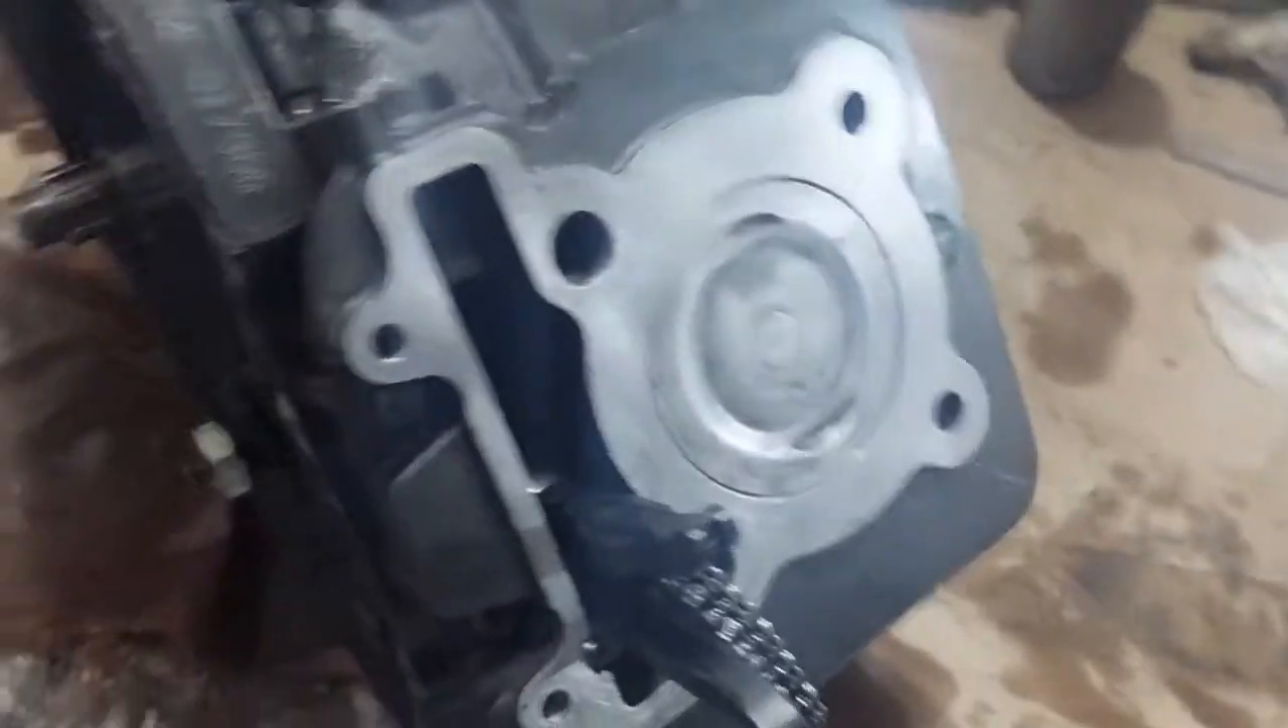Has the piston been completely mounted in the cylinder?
Yes.